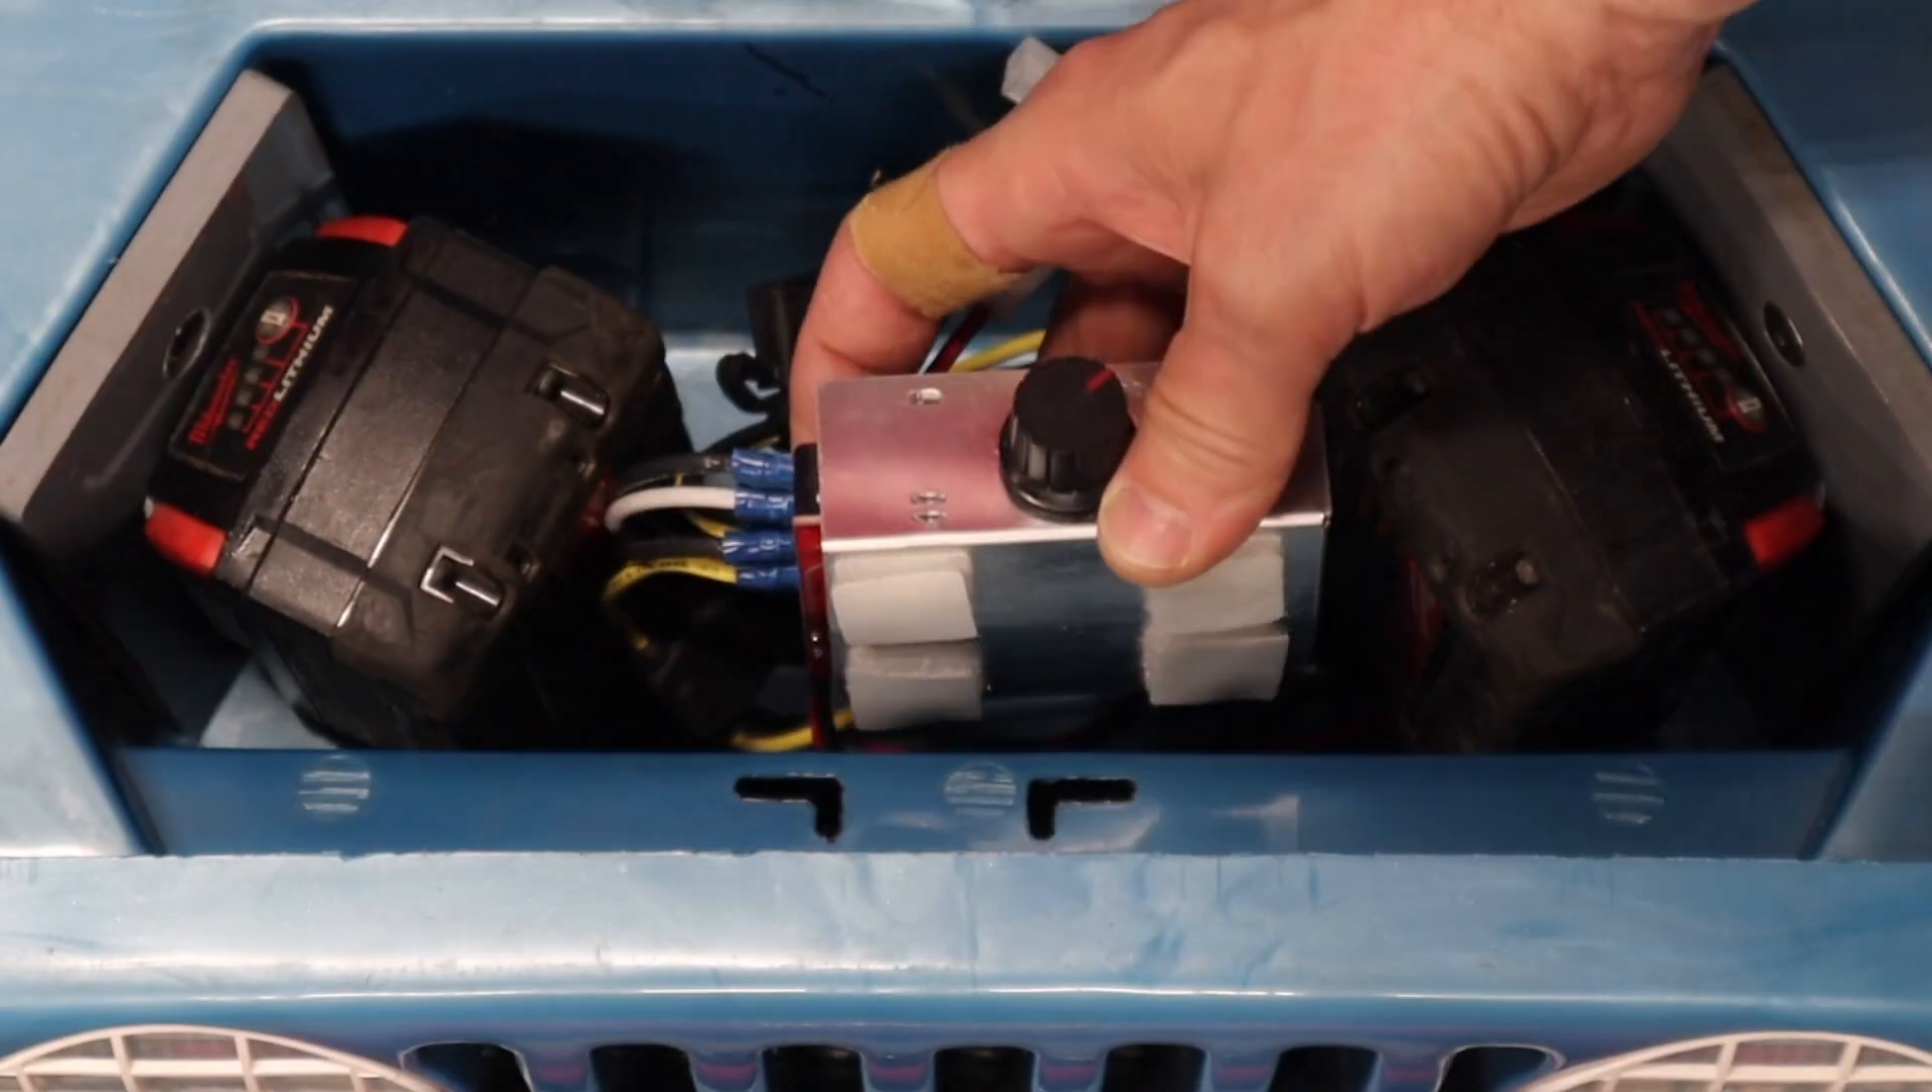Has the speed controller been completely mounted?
No.